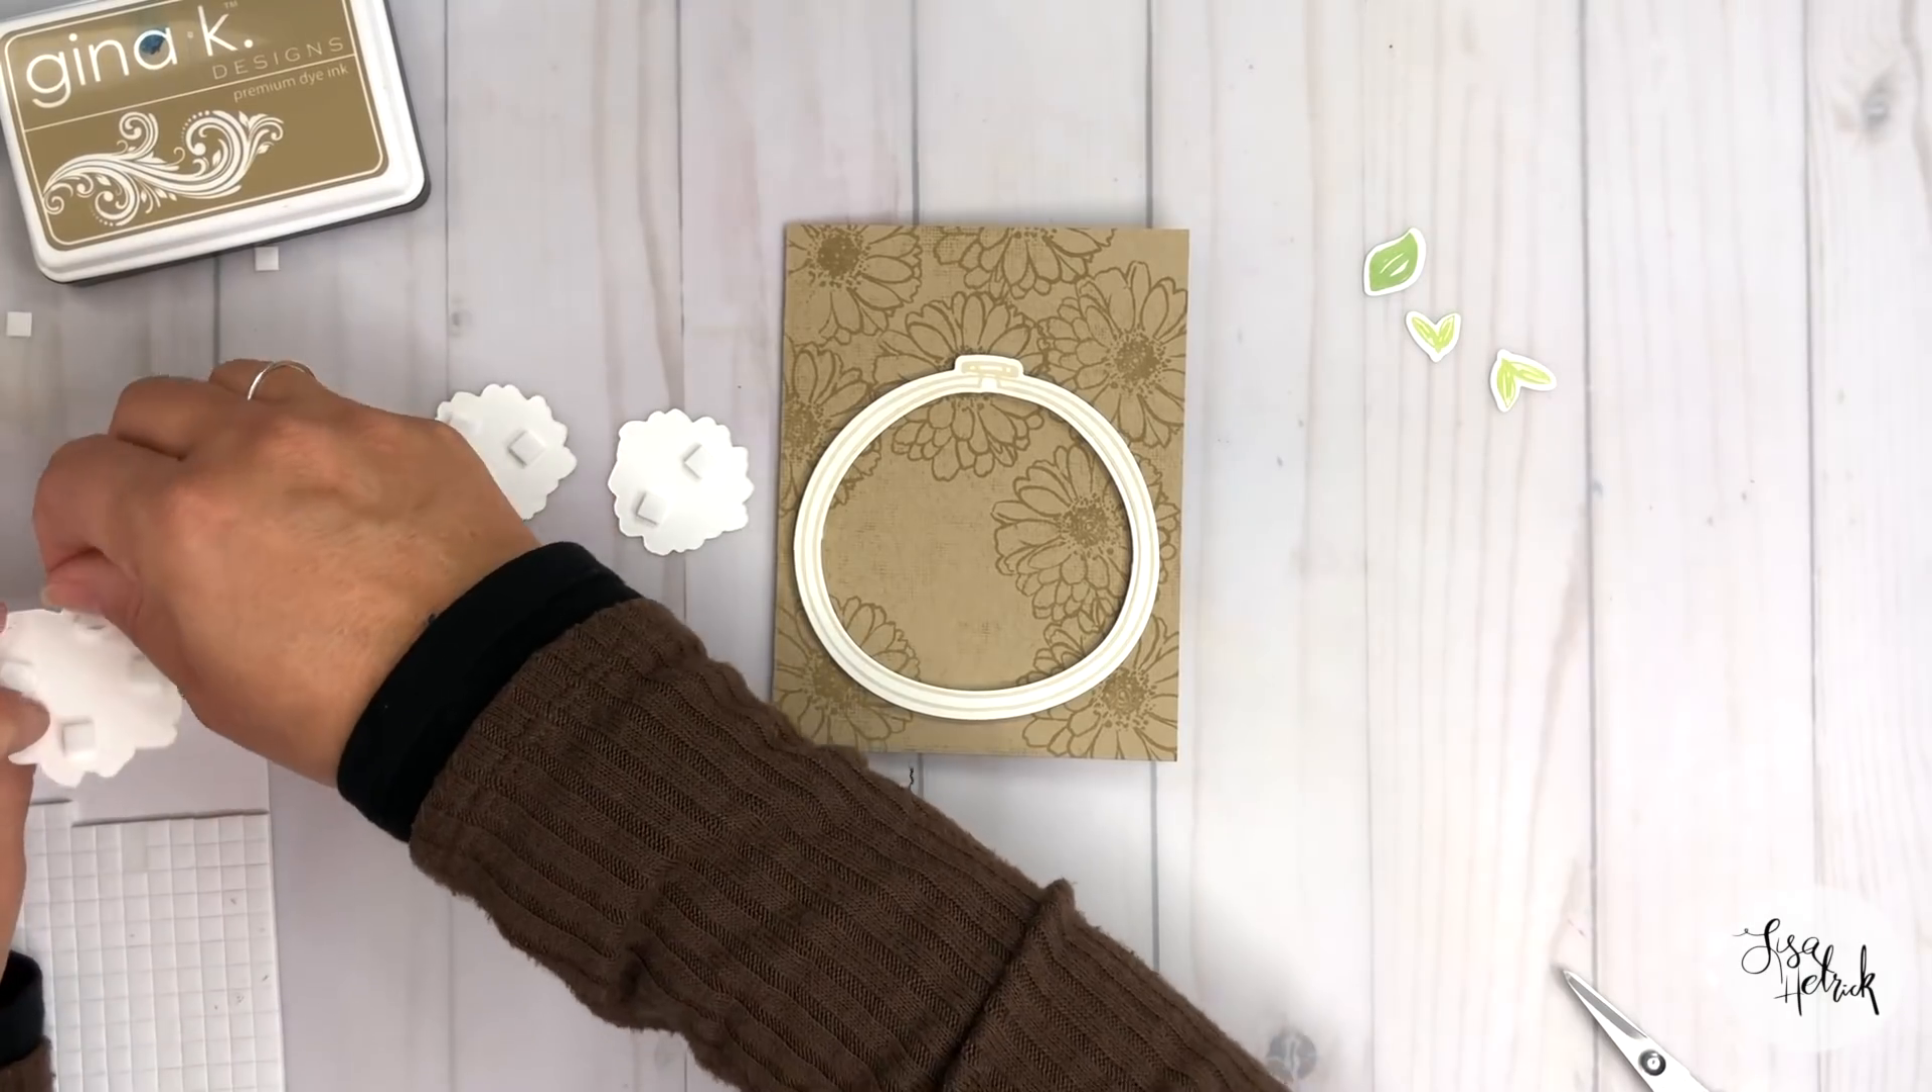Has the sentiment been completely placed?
No.